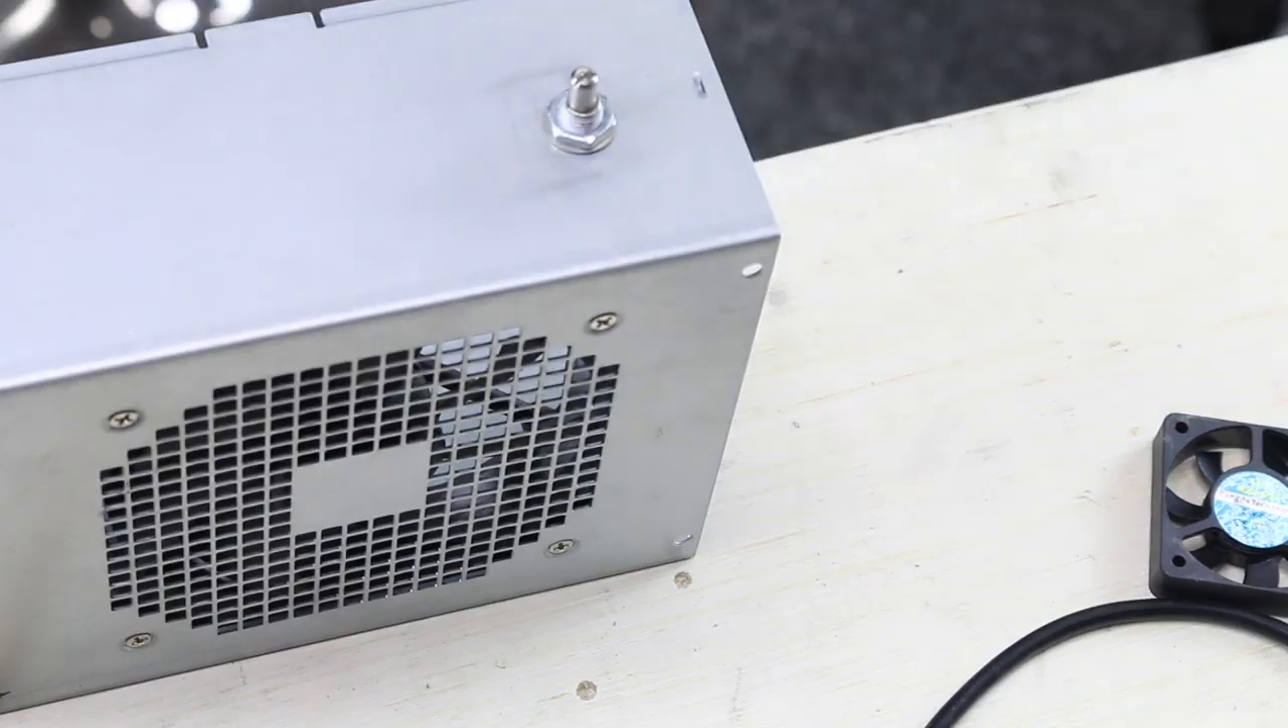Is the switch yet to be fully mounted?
No.